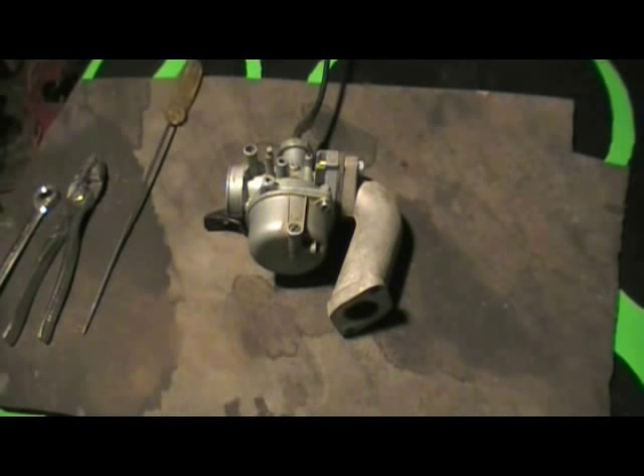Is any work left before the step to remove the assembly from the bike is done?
No.